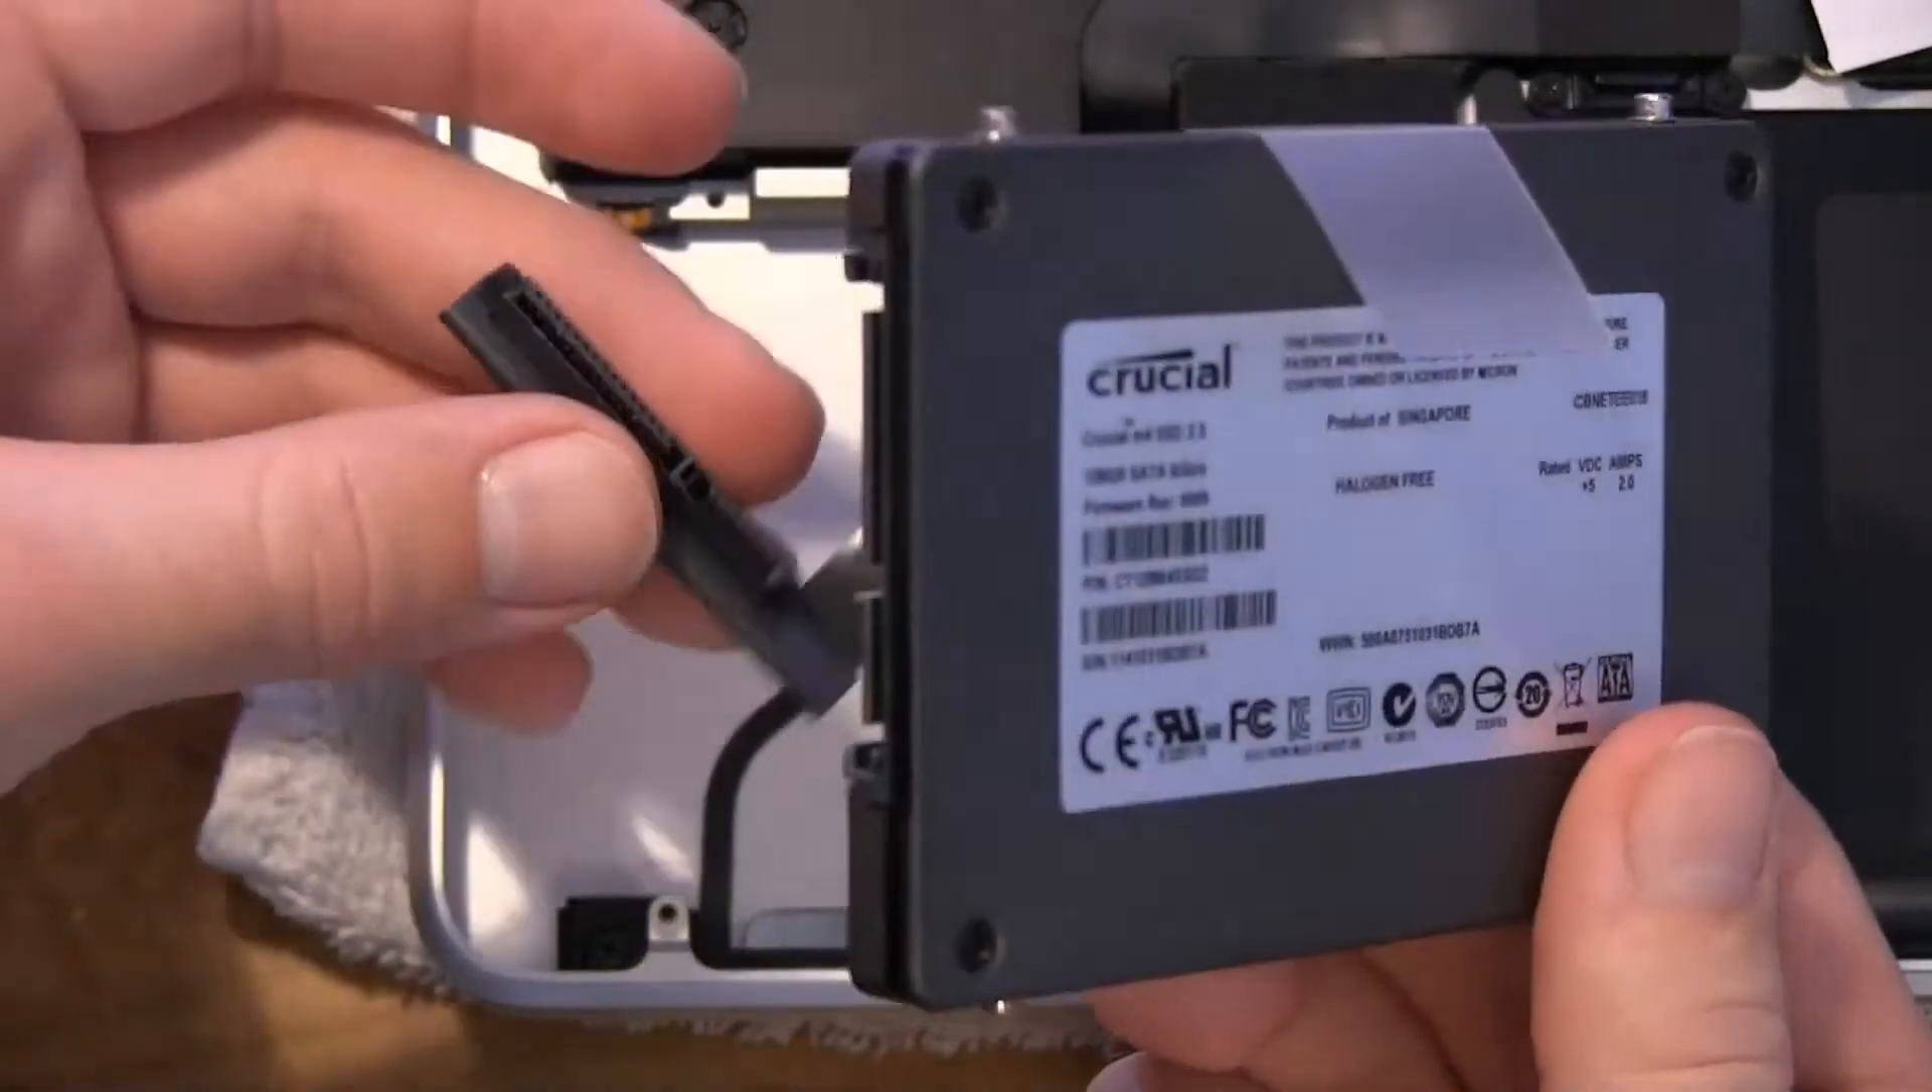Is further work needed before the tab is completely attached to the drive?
No.